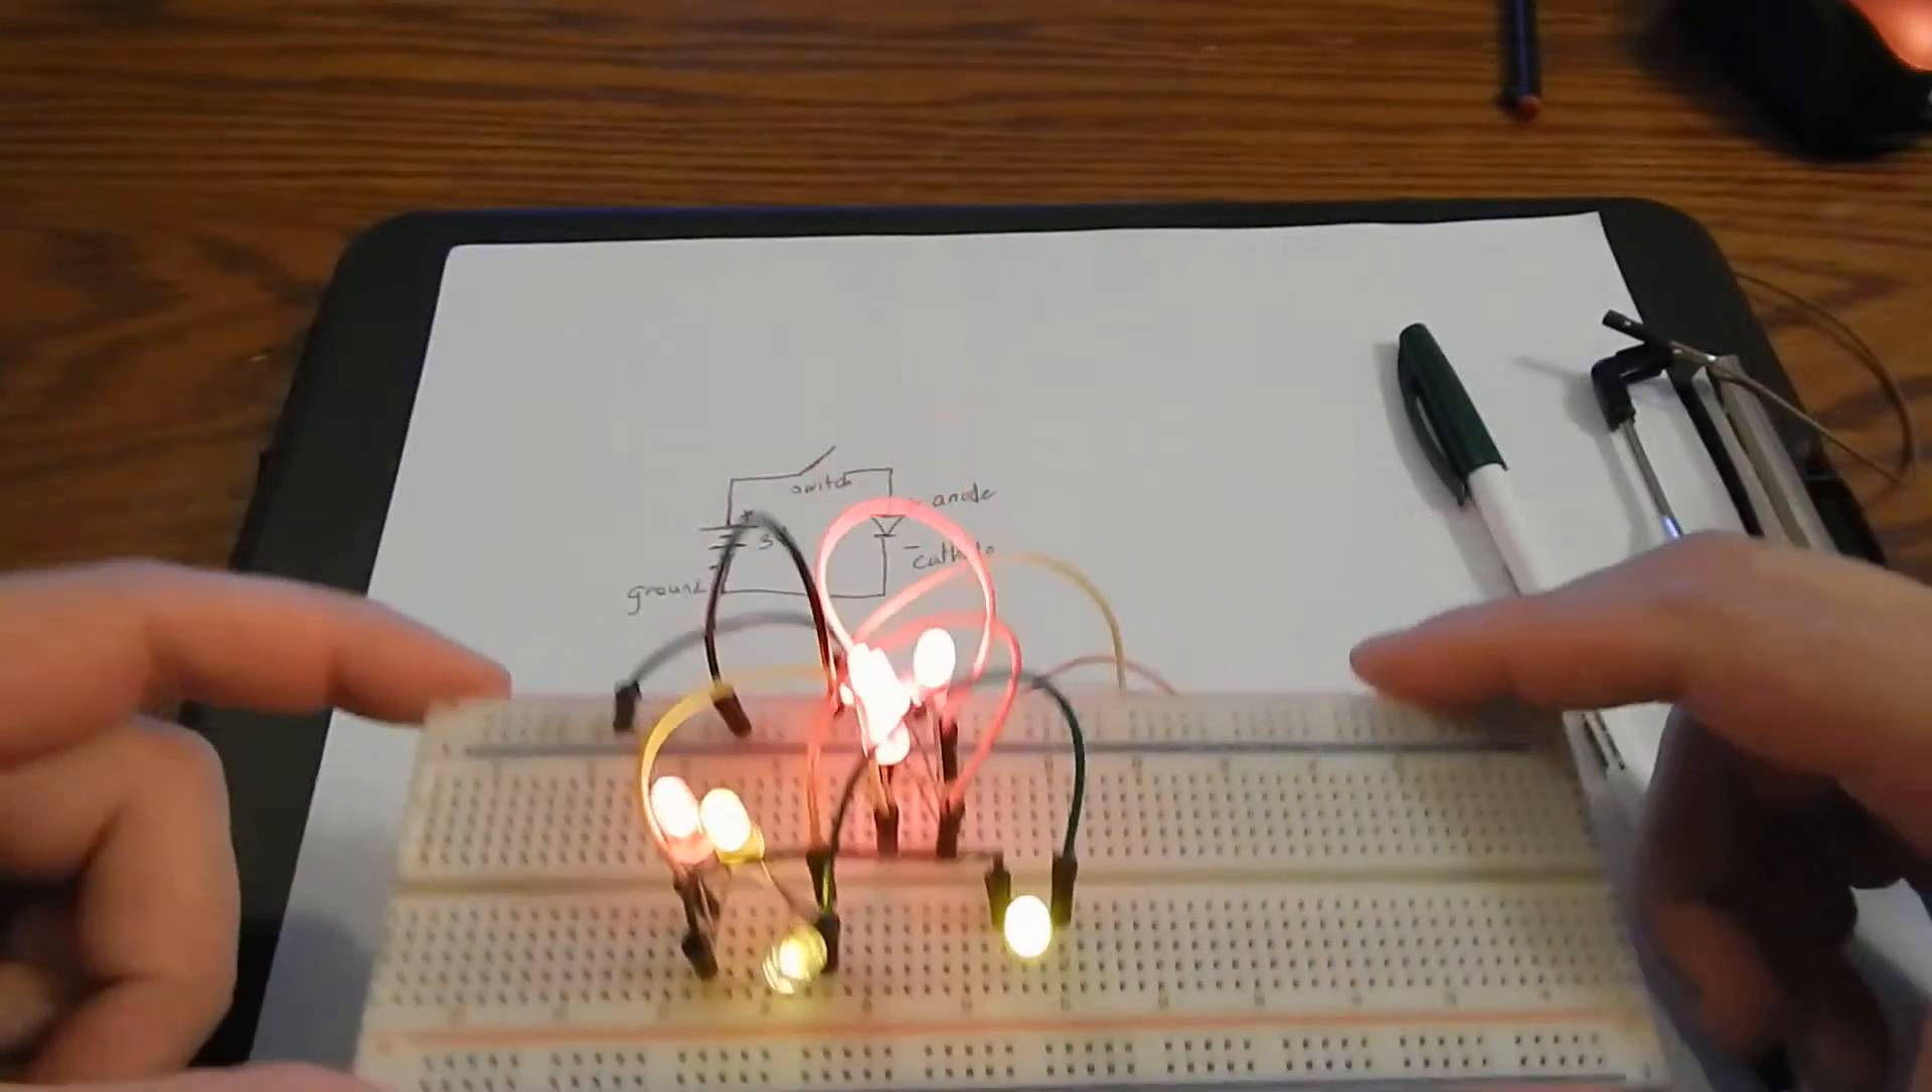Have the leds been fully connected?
Yes.